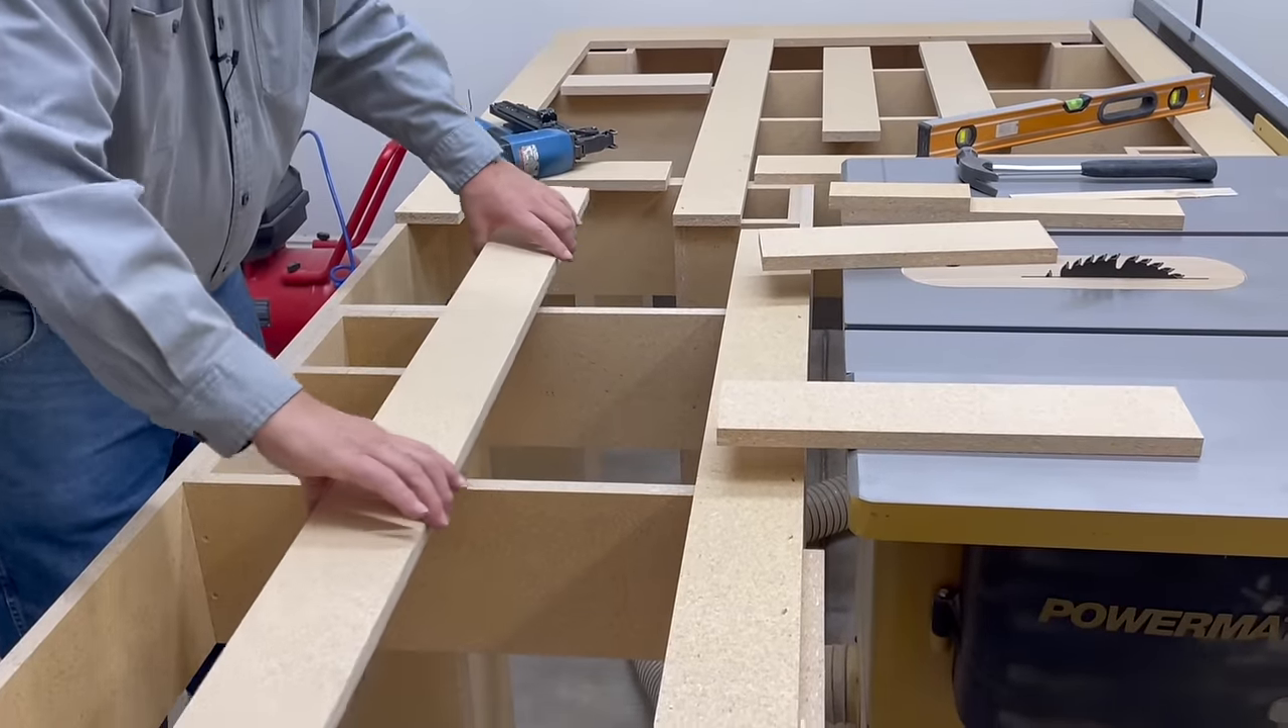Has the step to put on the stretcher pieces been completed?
No.